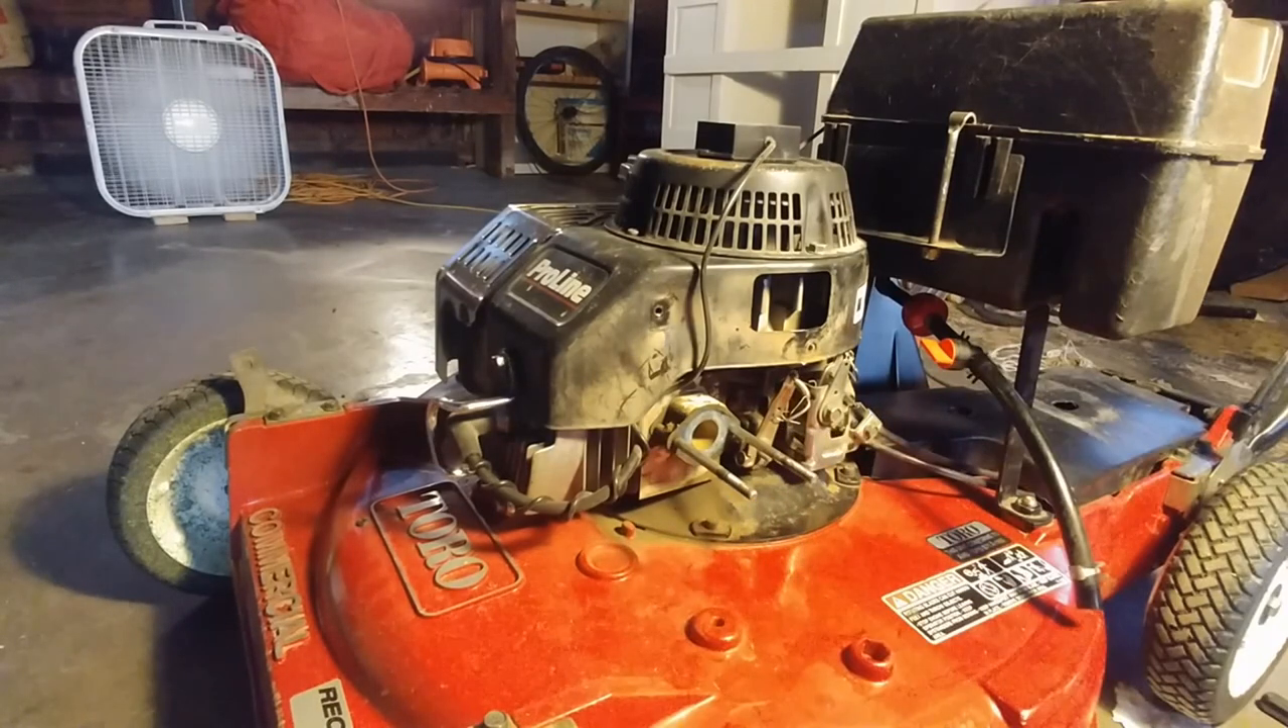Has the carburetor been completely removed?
Yes.